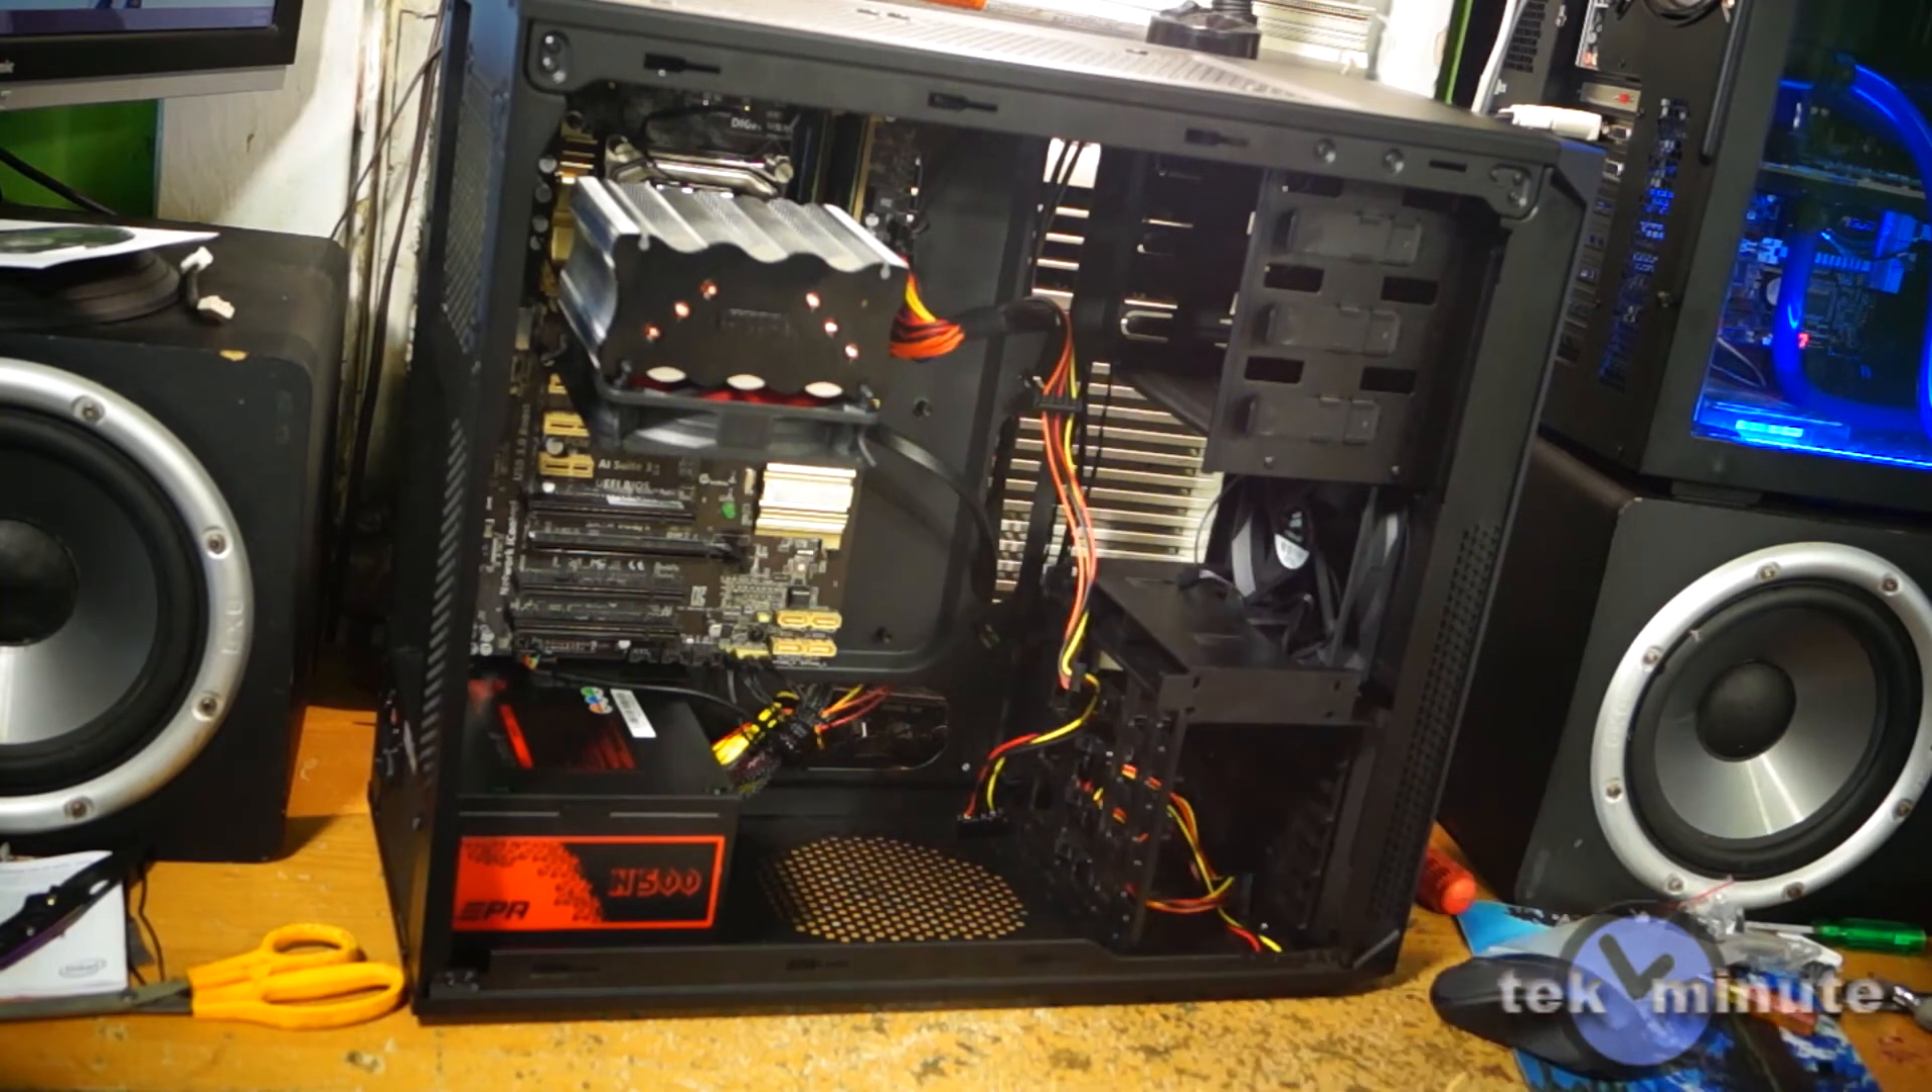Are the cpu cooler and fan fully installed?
Yes.